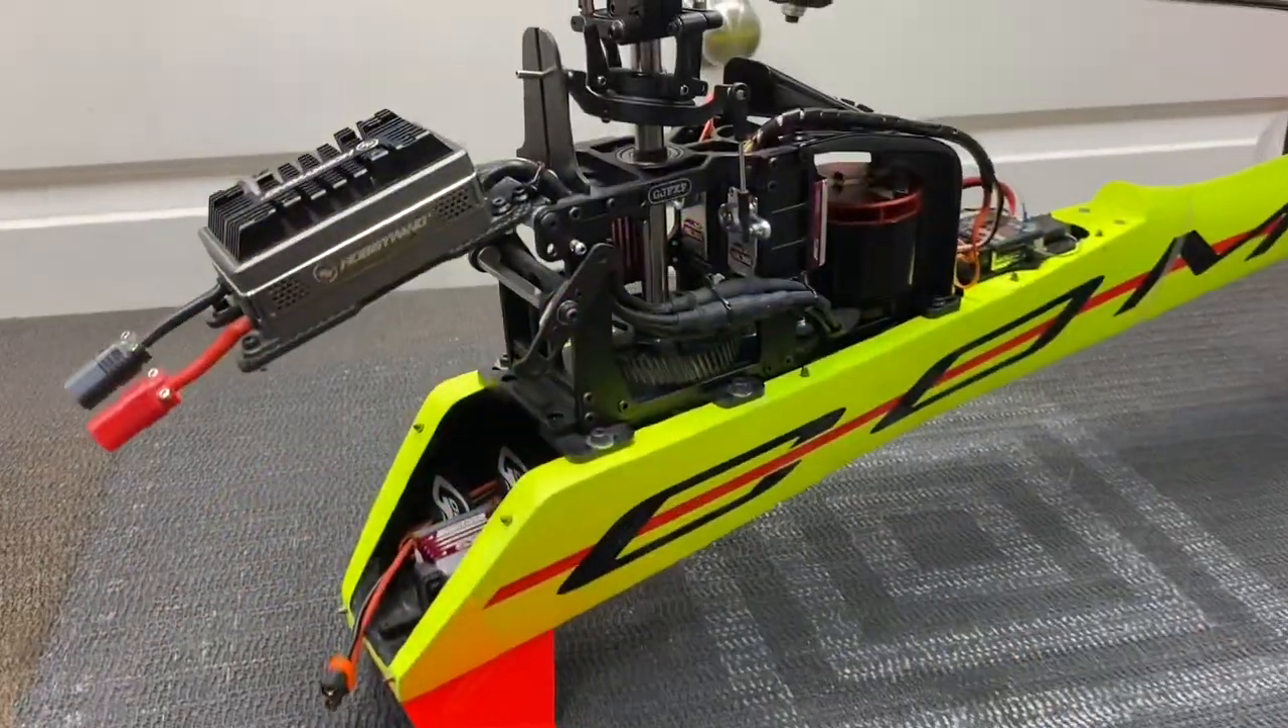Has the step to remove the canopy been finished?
Yes.